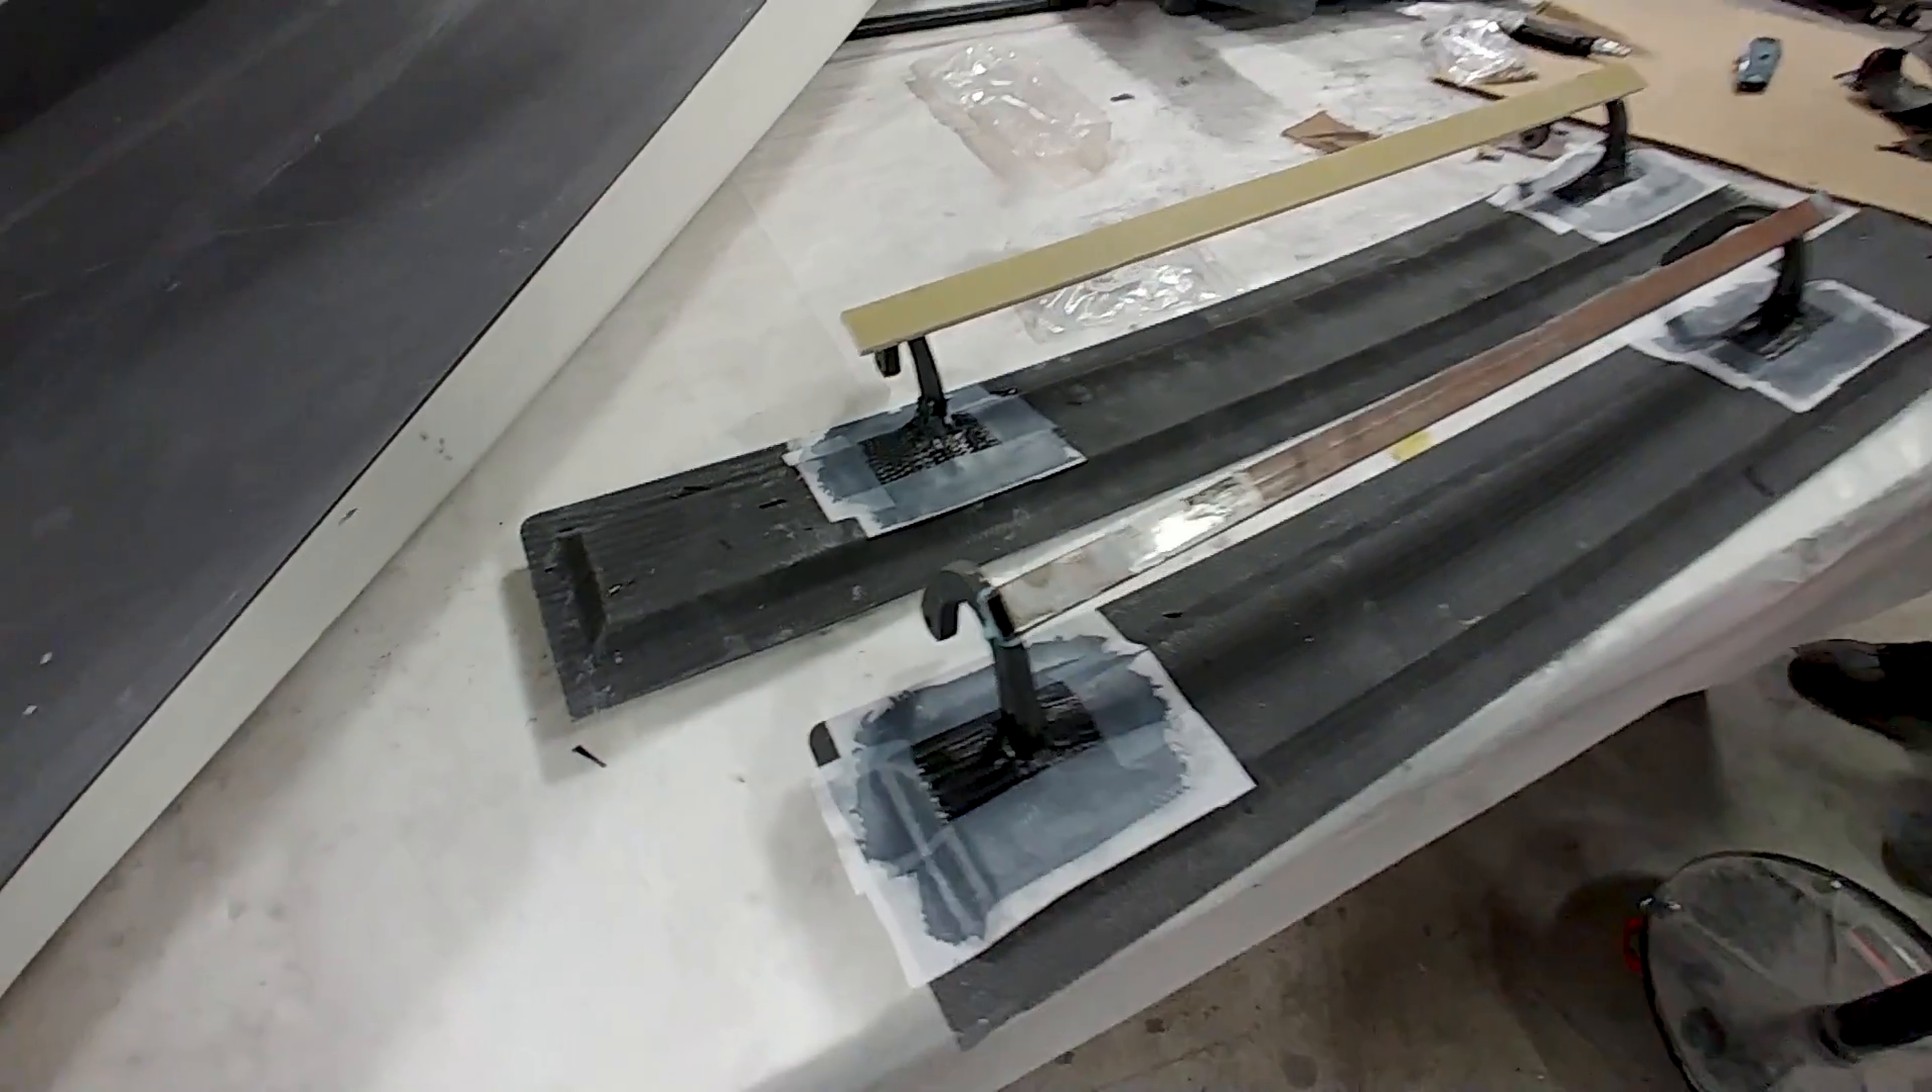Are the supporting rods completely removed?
No.